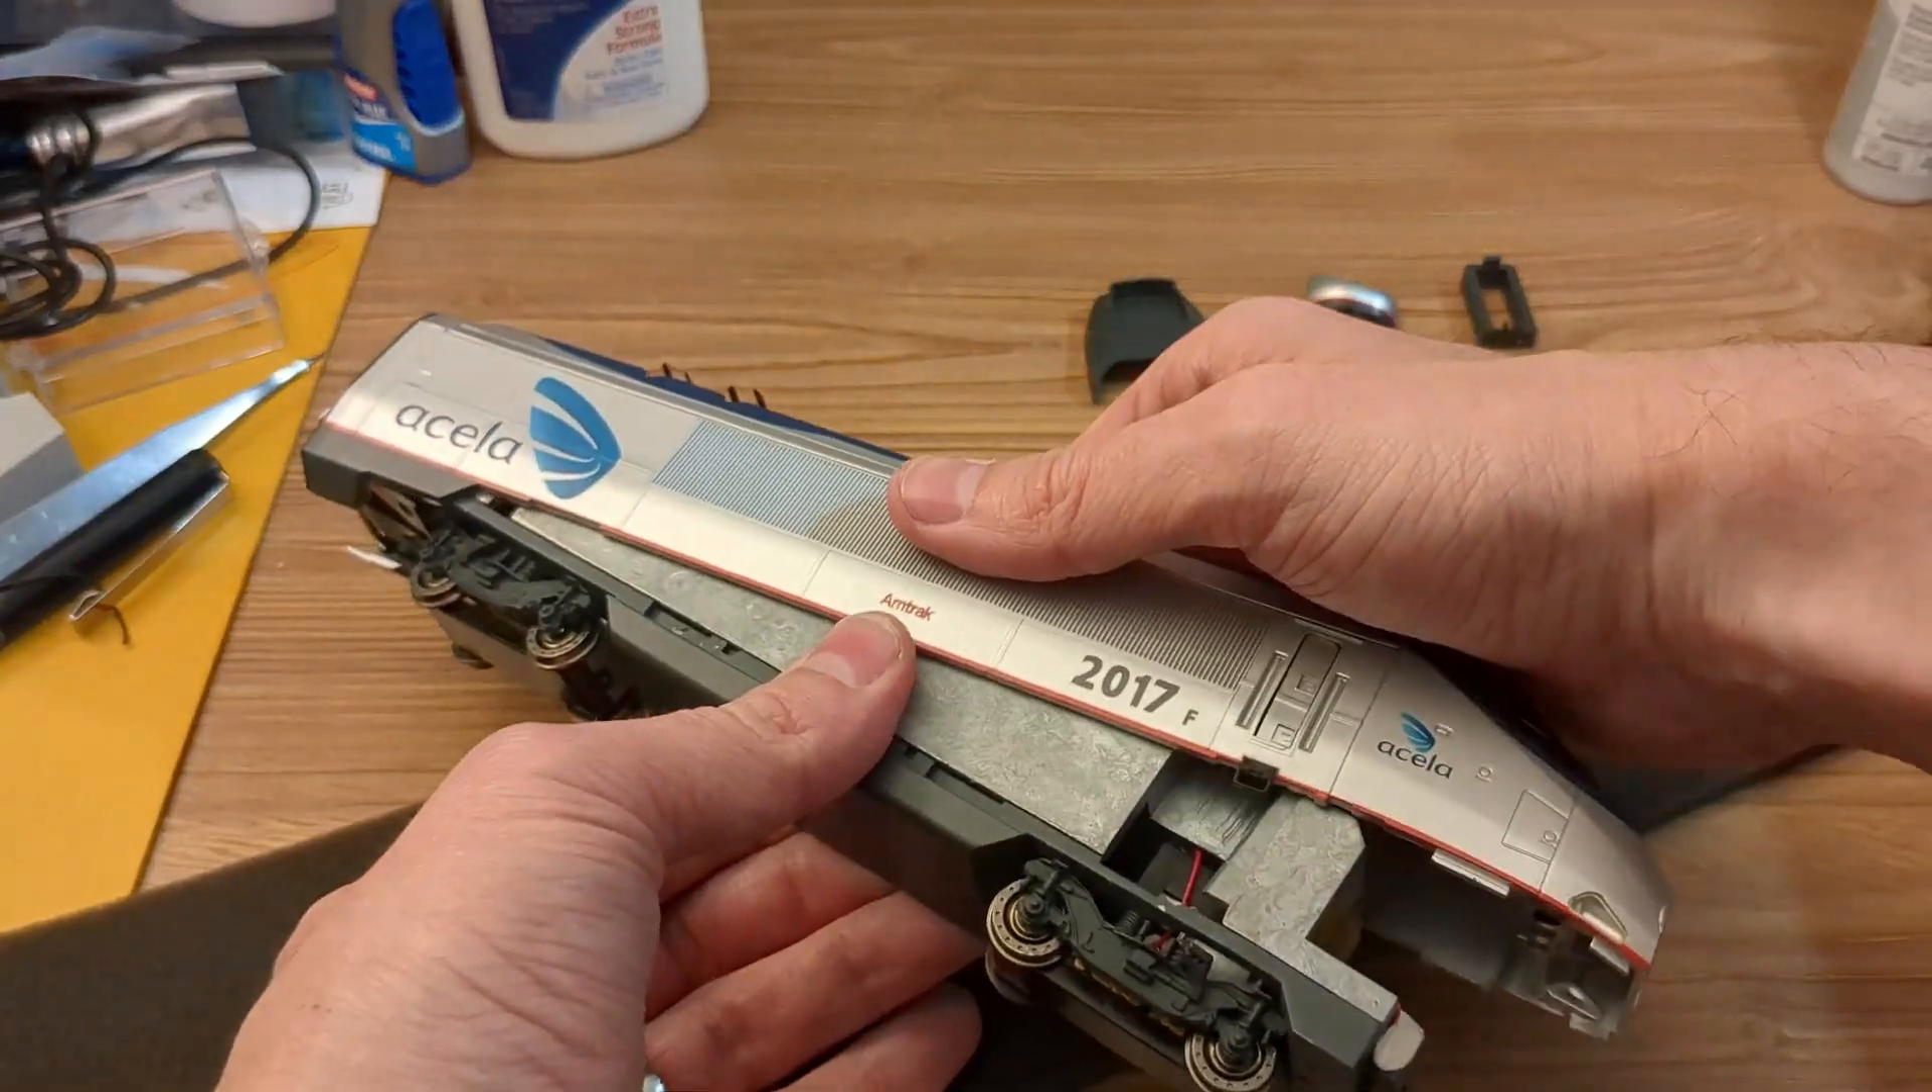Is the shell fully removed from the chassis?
No.